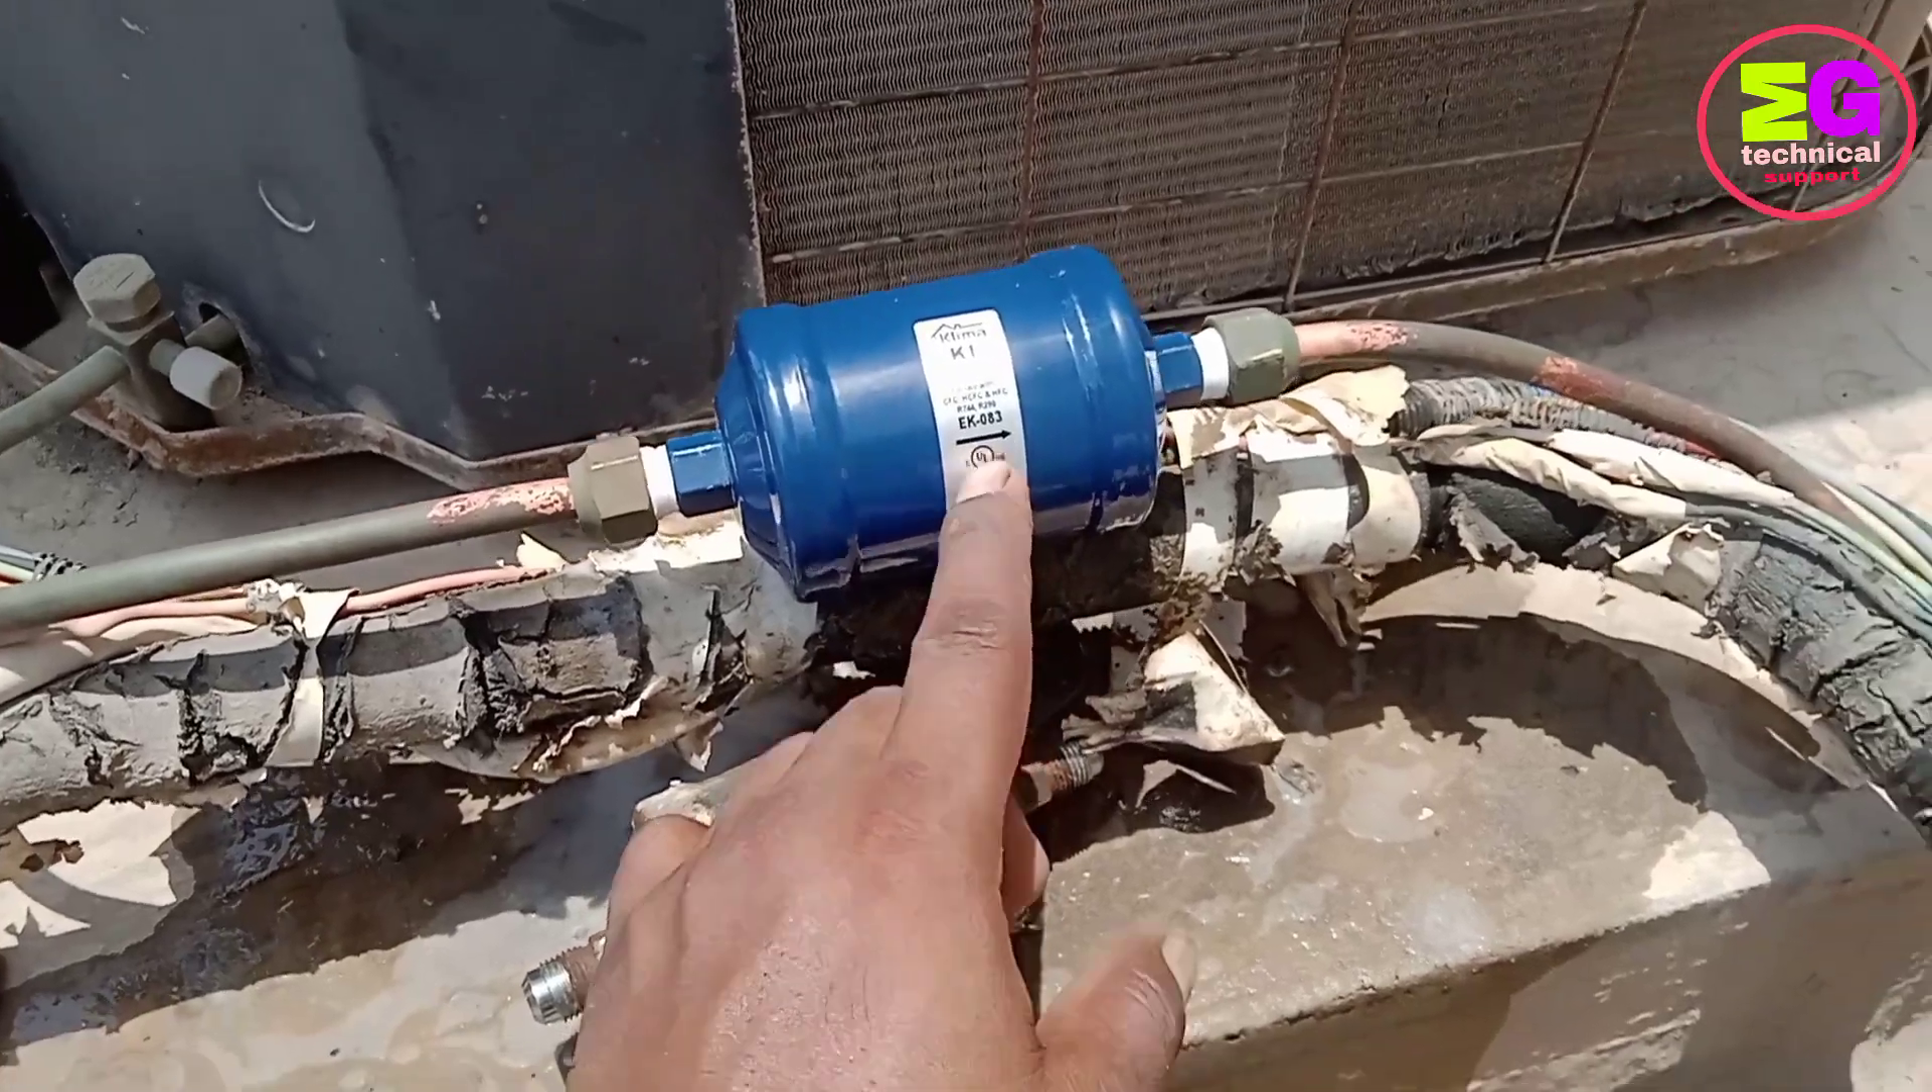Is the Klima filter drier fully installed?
Yes.